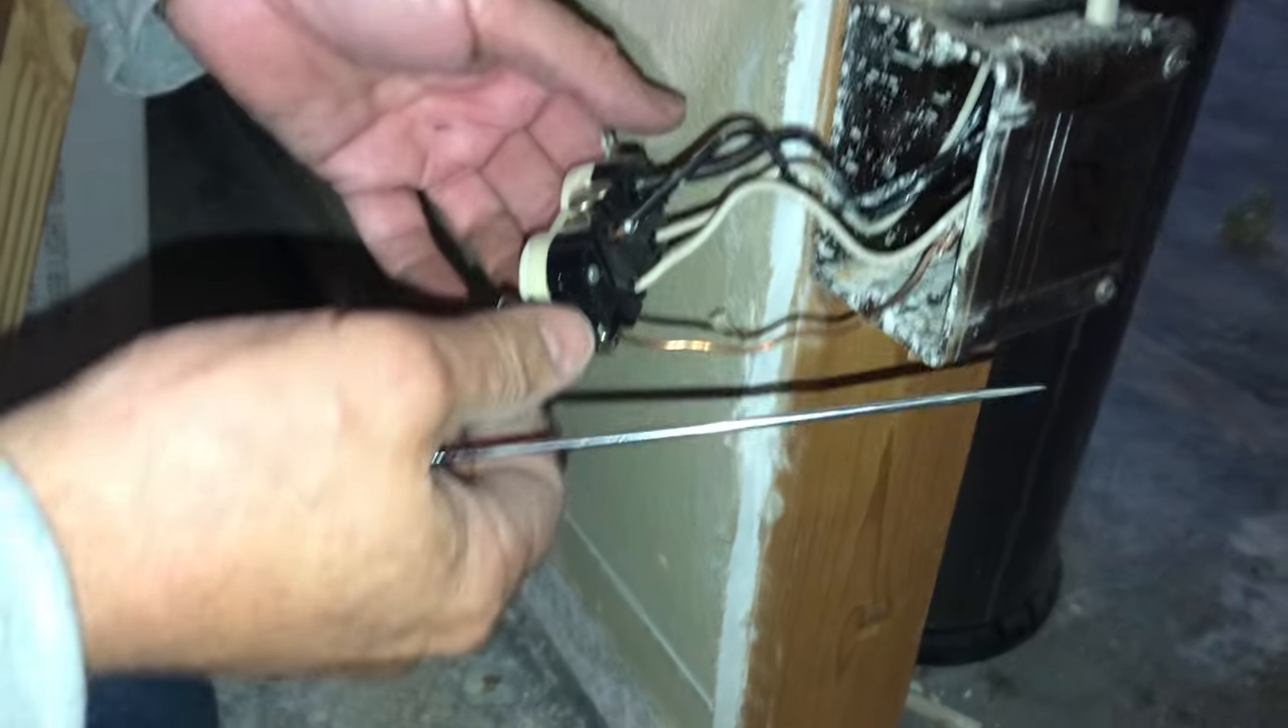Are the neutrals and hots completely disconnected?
No.